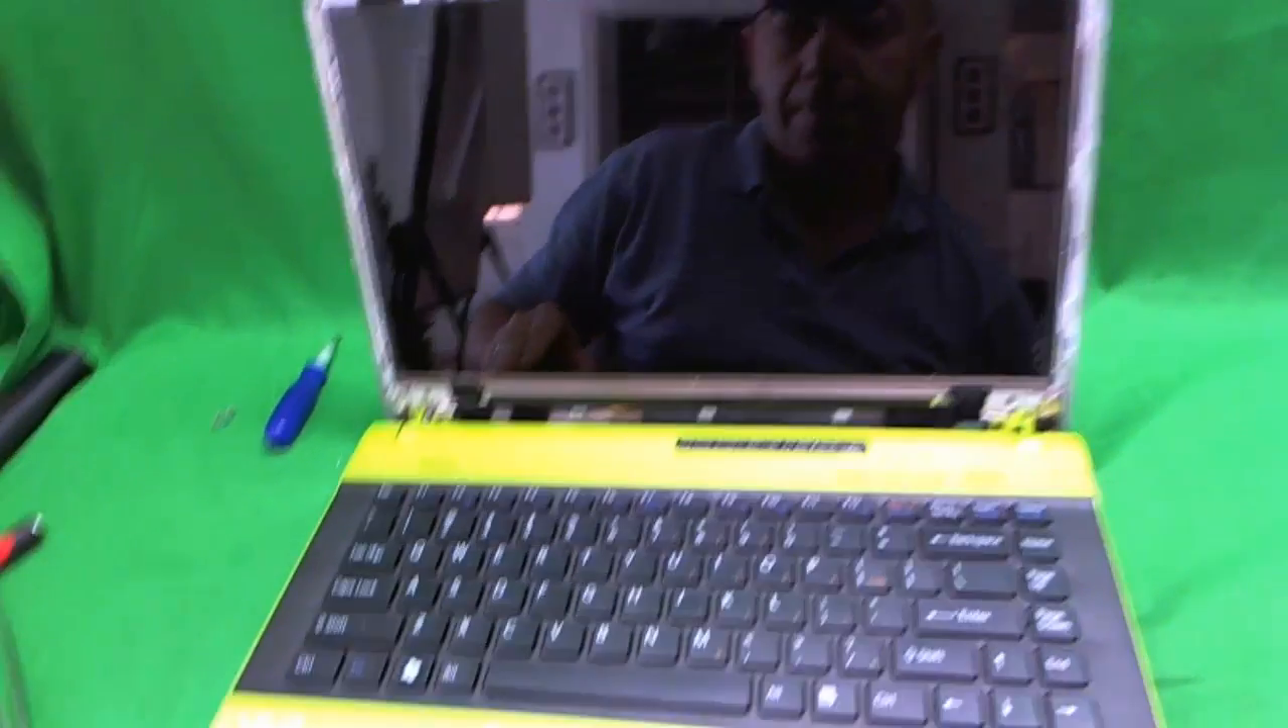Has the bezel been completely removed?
Yes.